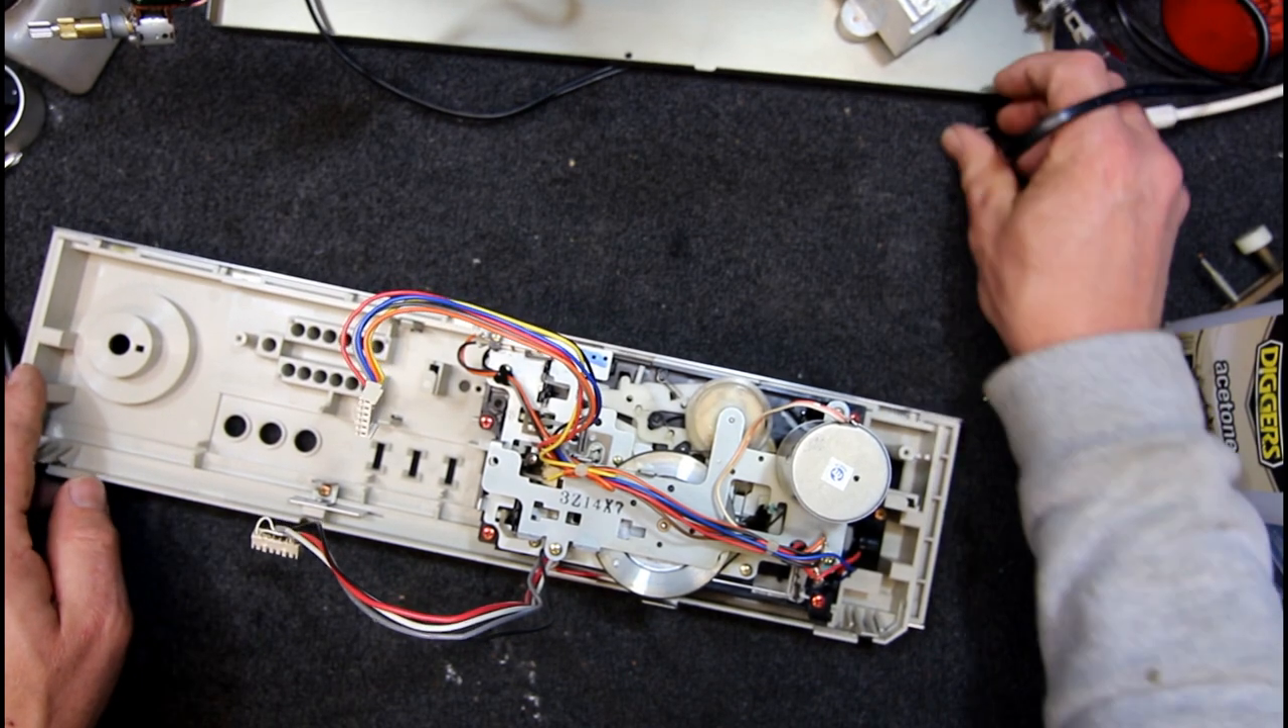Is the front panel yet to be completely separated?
No.